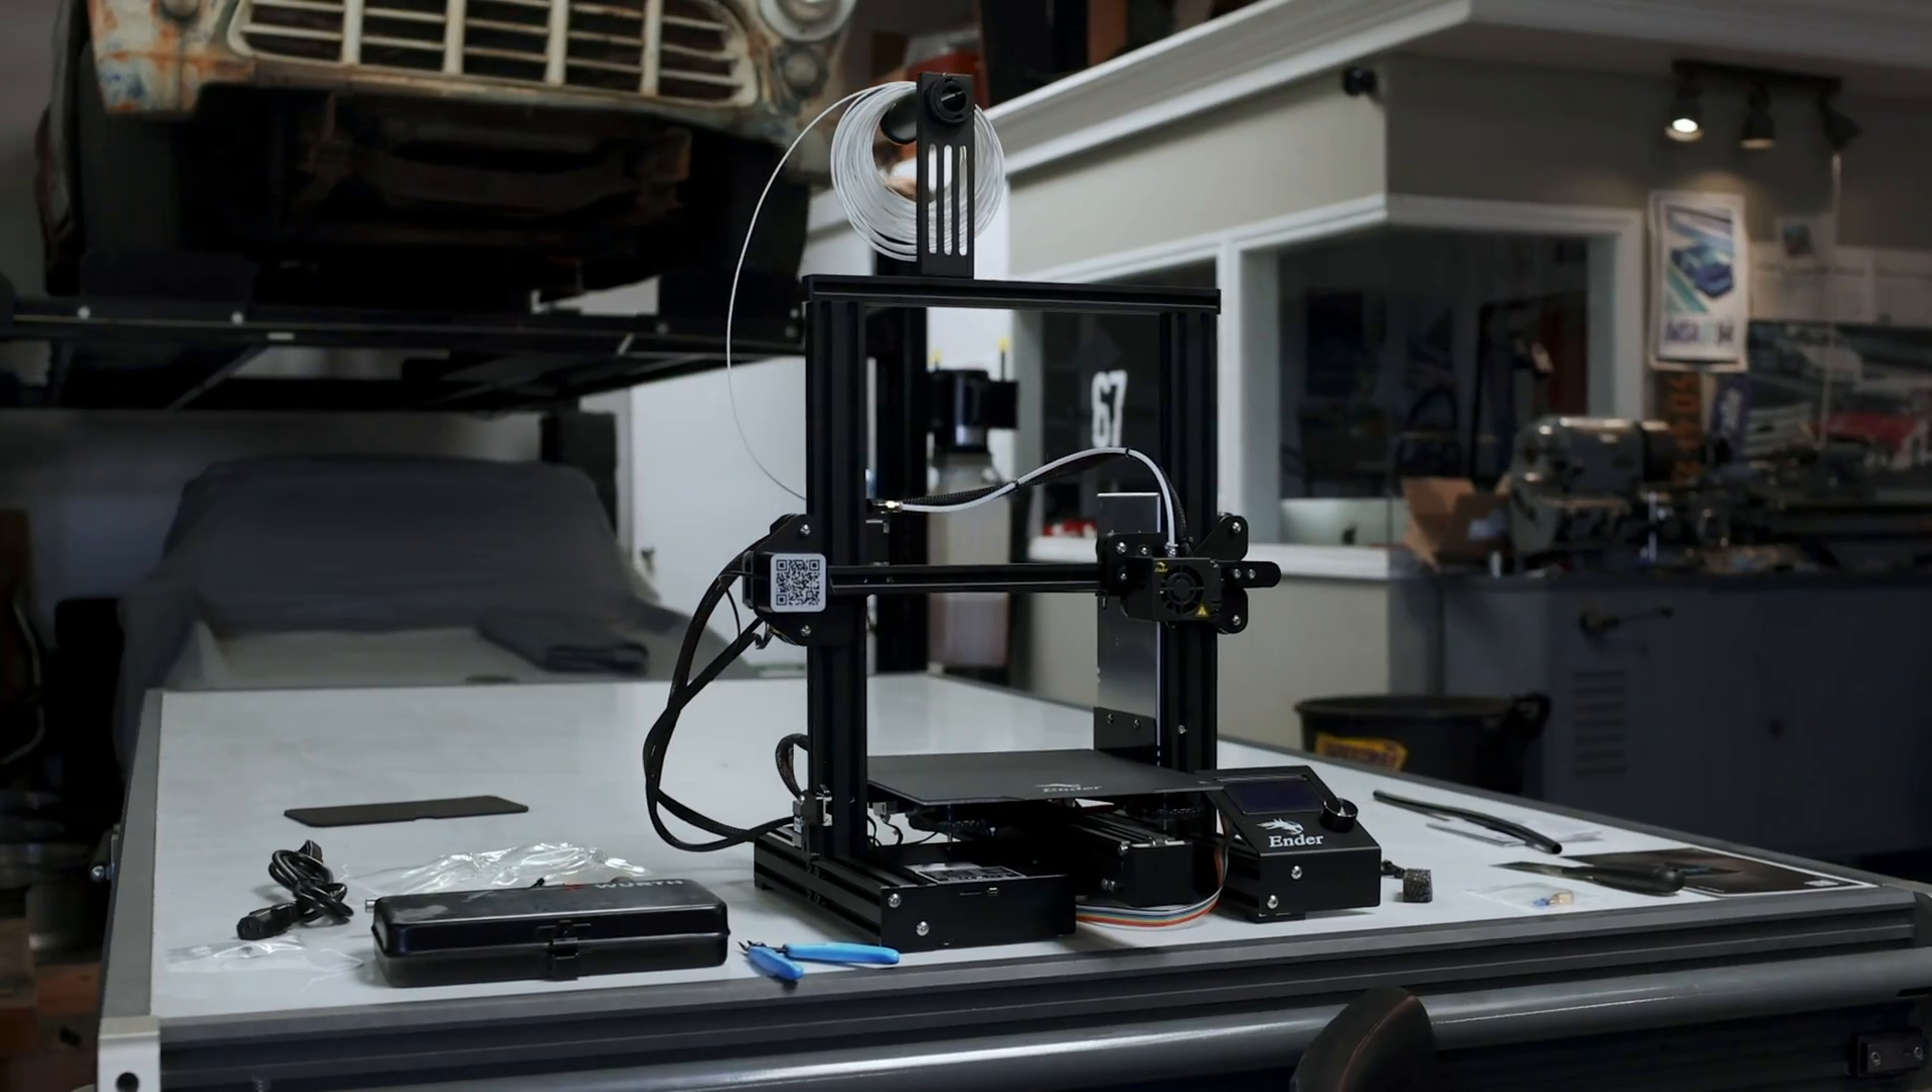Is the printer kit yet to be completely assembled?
No.